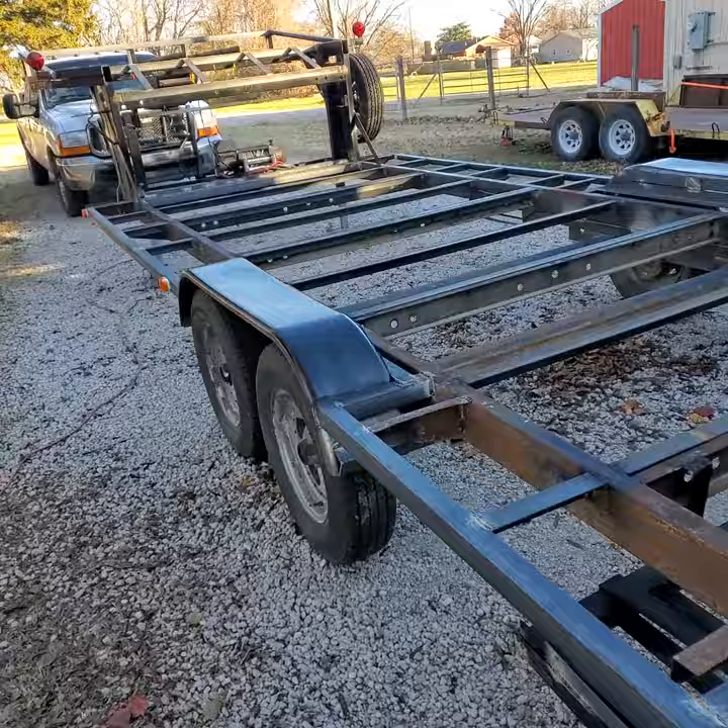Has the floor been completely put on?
No.